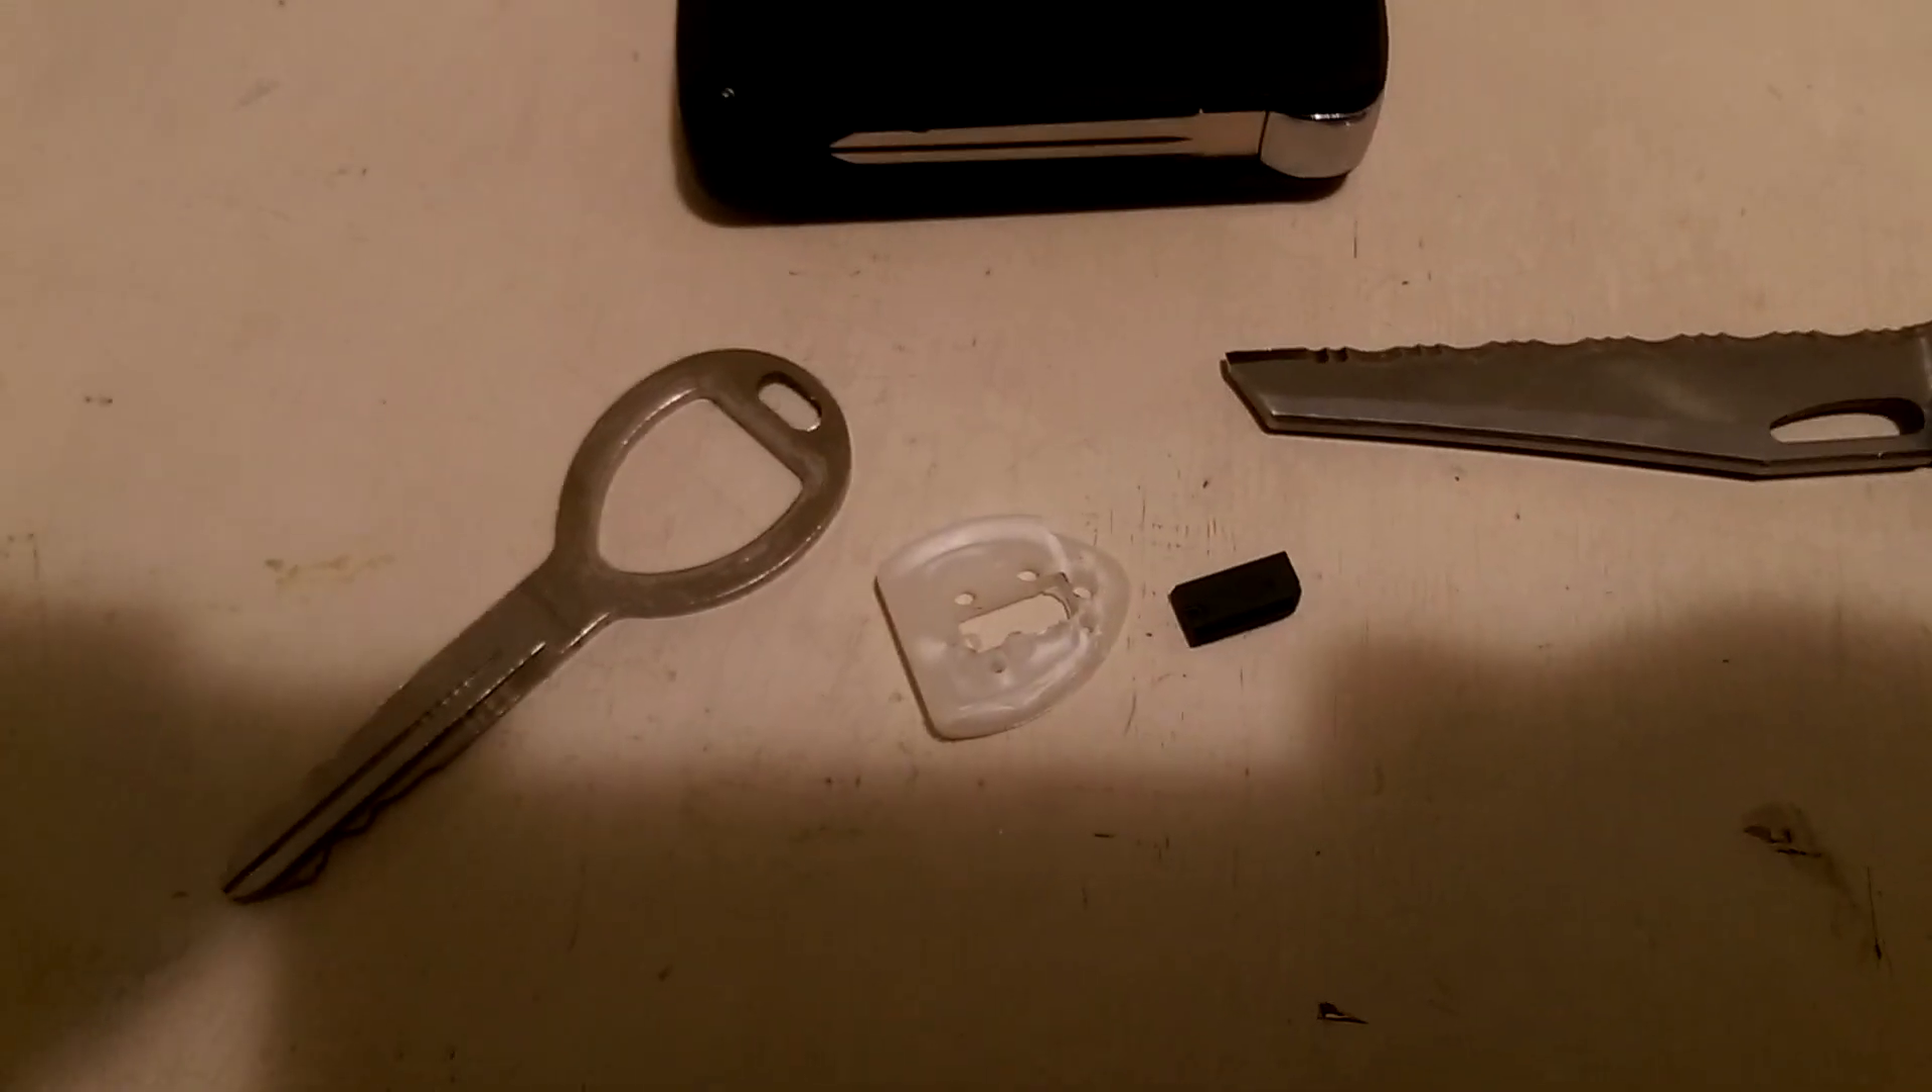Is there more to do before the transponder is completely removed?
No.